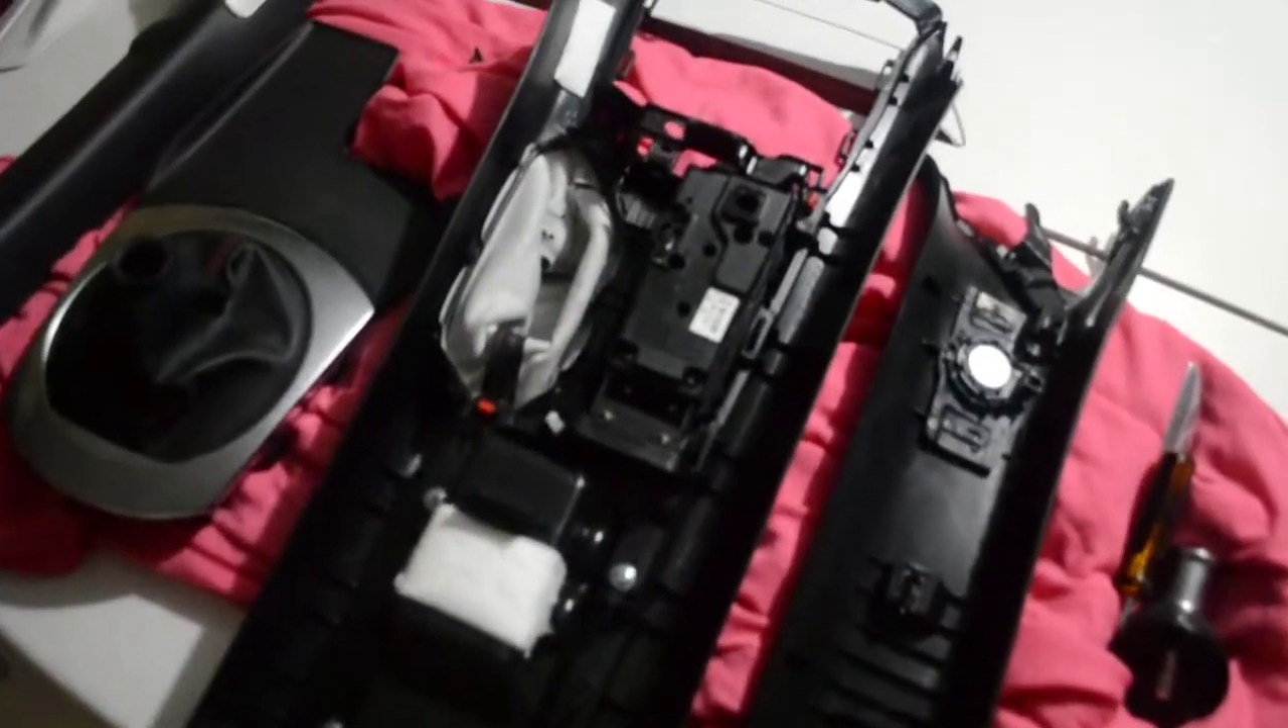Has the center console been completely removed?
Yes.